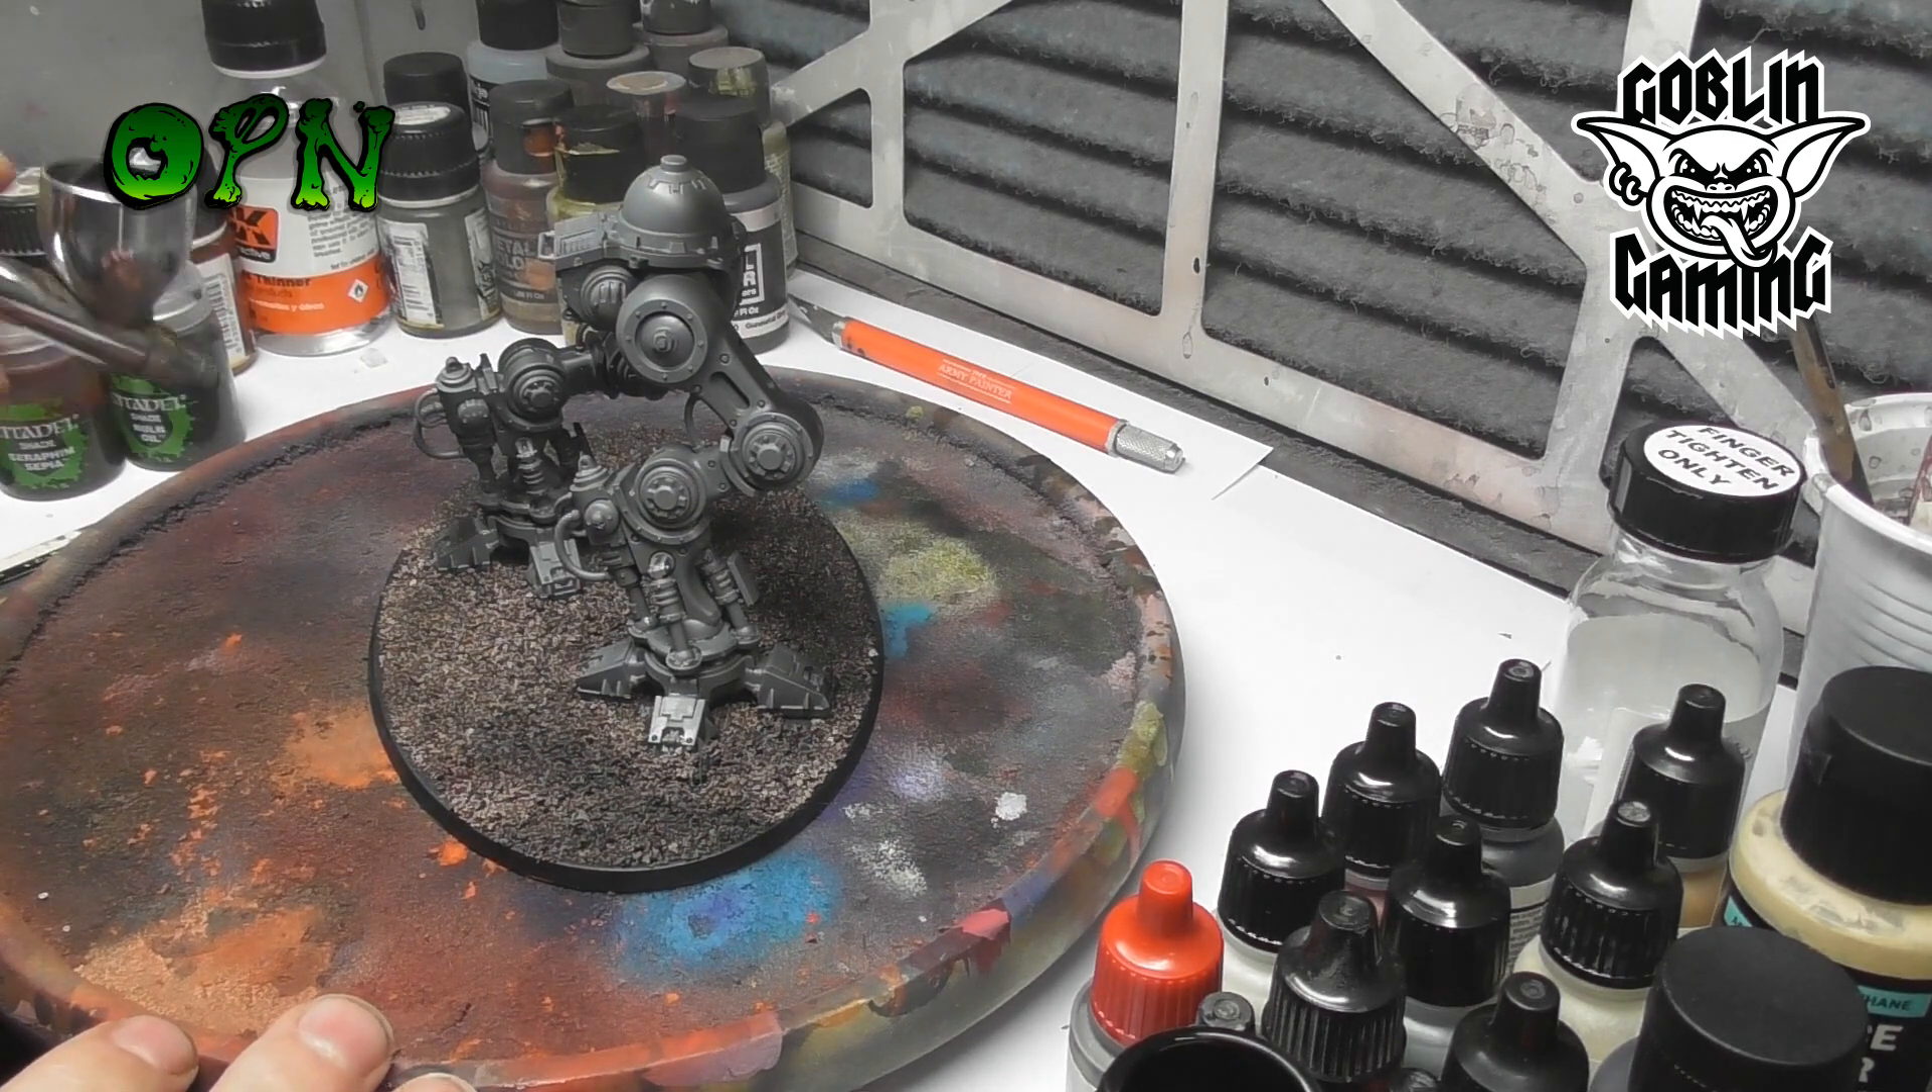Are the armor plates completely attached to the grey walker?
No.